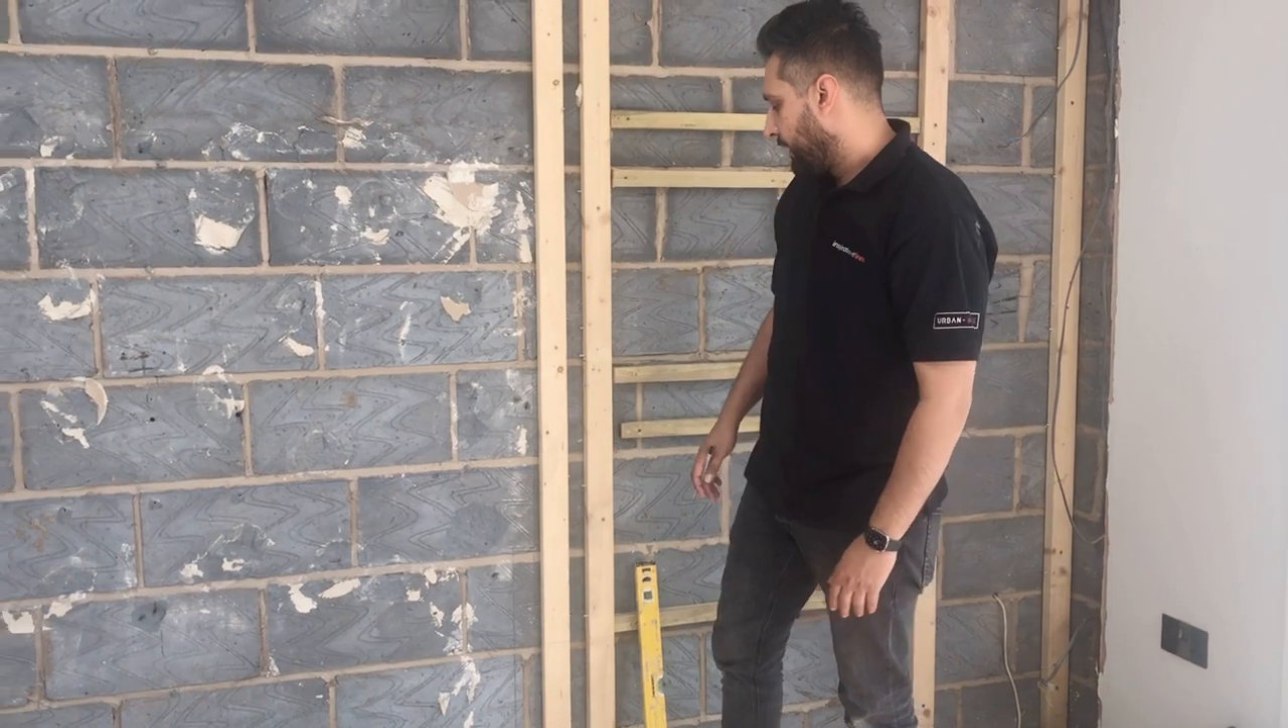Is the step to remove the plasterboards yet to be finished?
No.